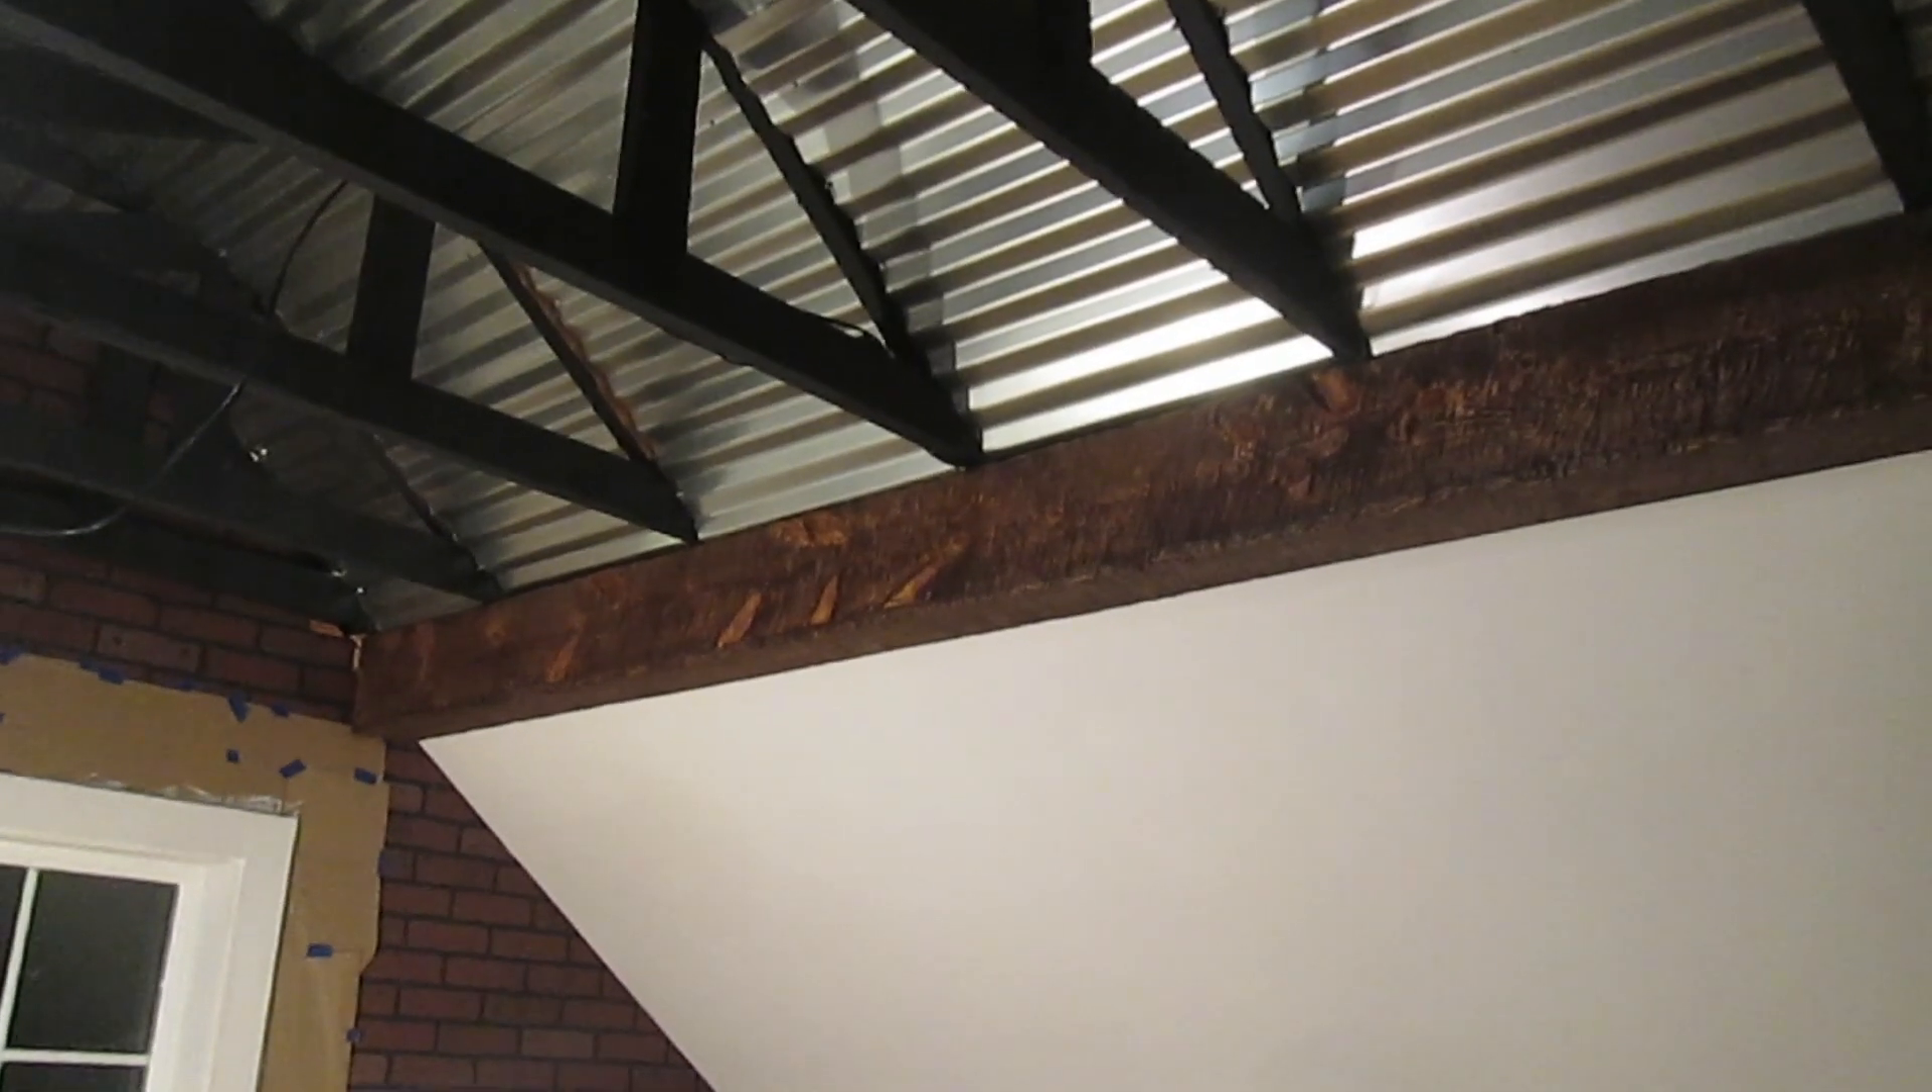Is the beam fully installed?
Yes.